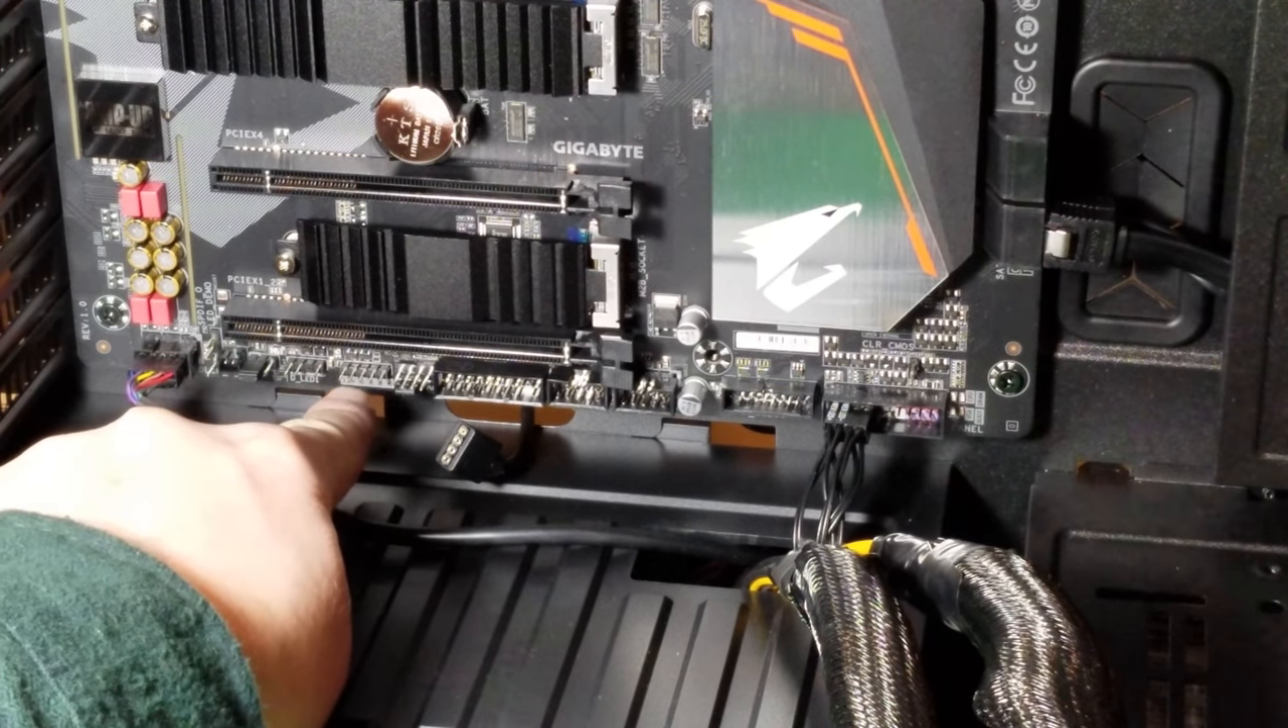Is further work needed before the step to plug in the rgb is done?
Yes.